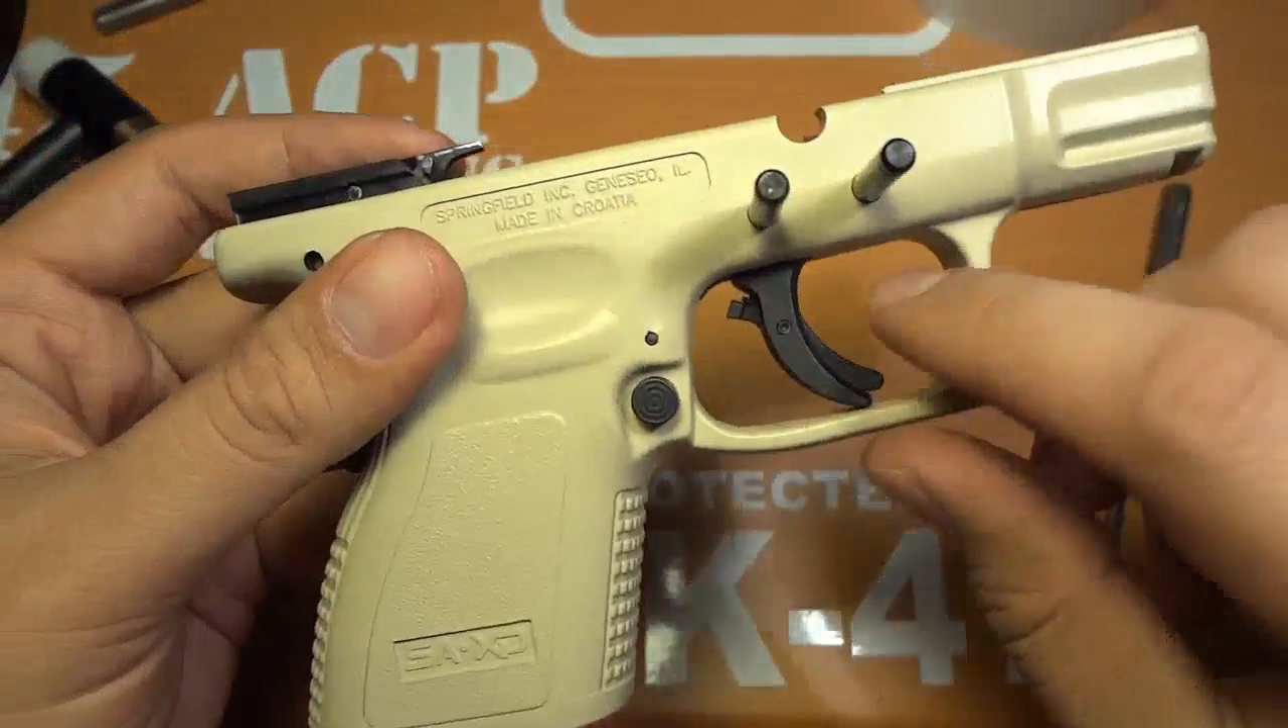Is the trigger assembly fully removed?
No.